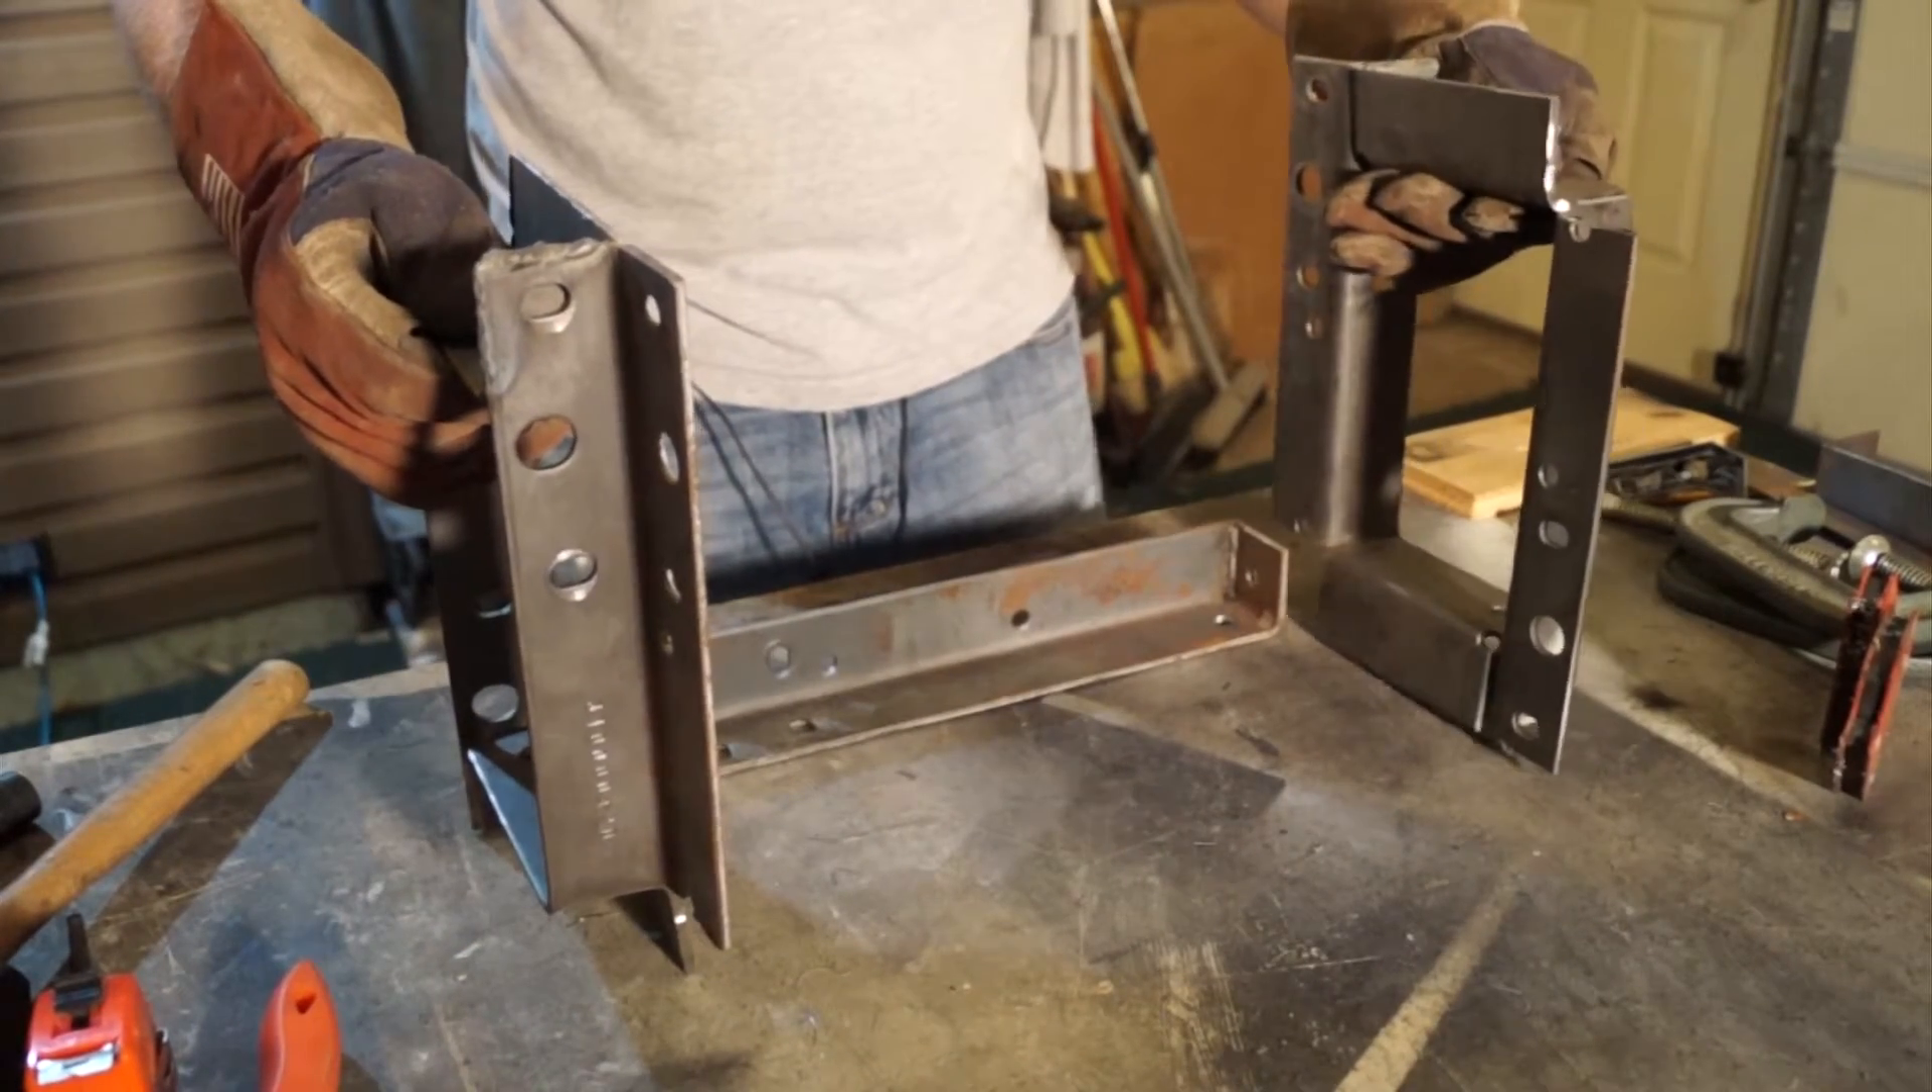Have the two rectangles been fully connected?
No.